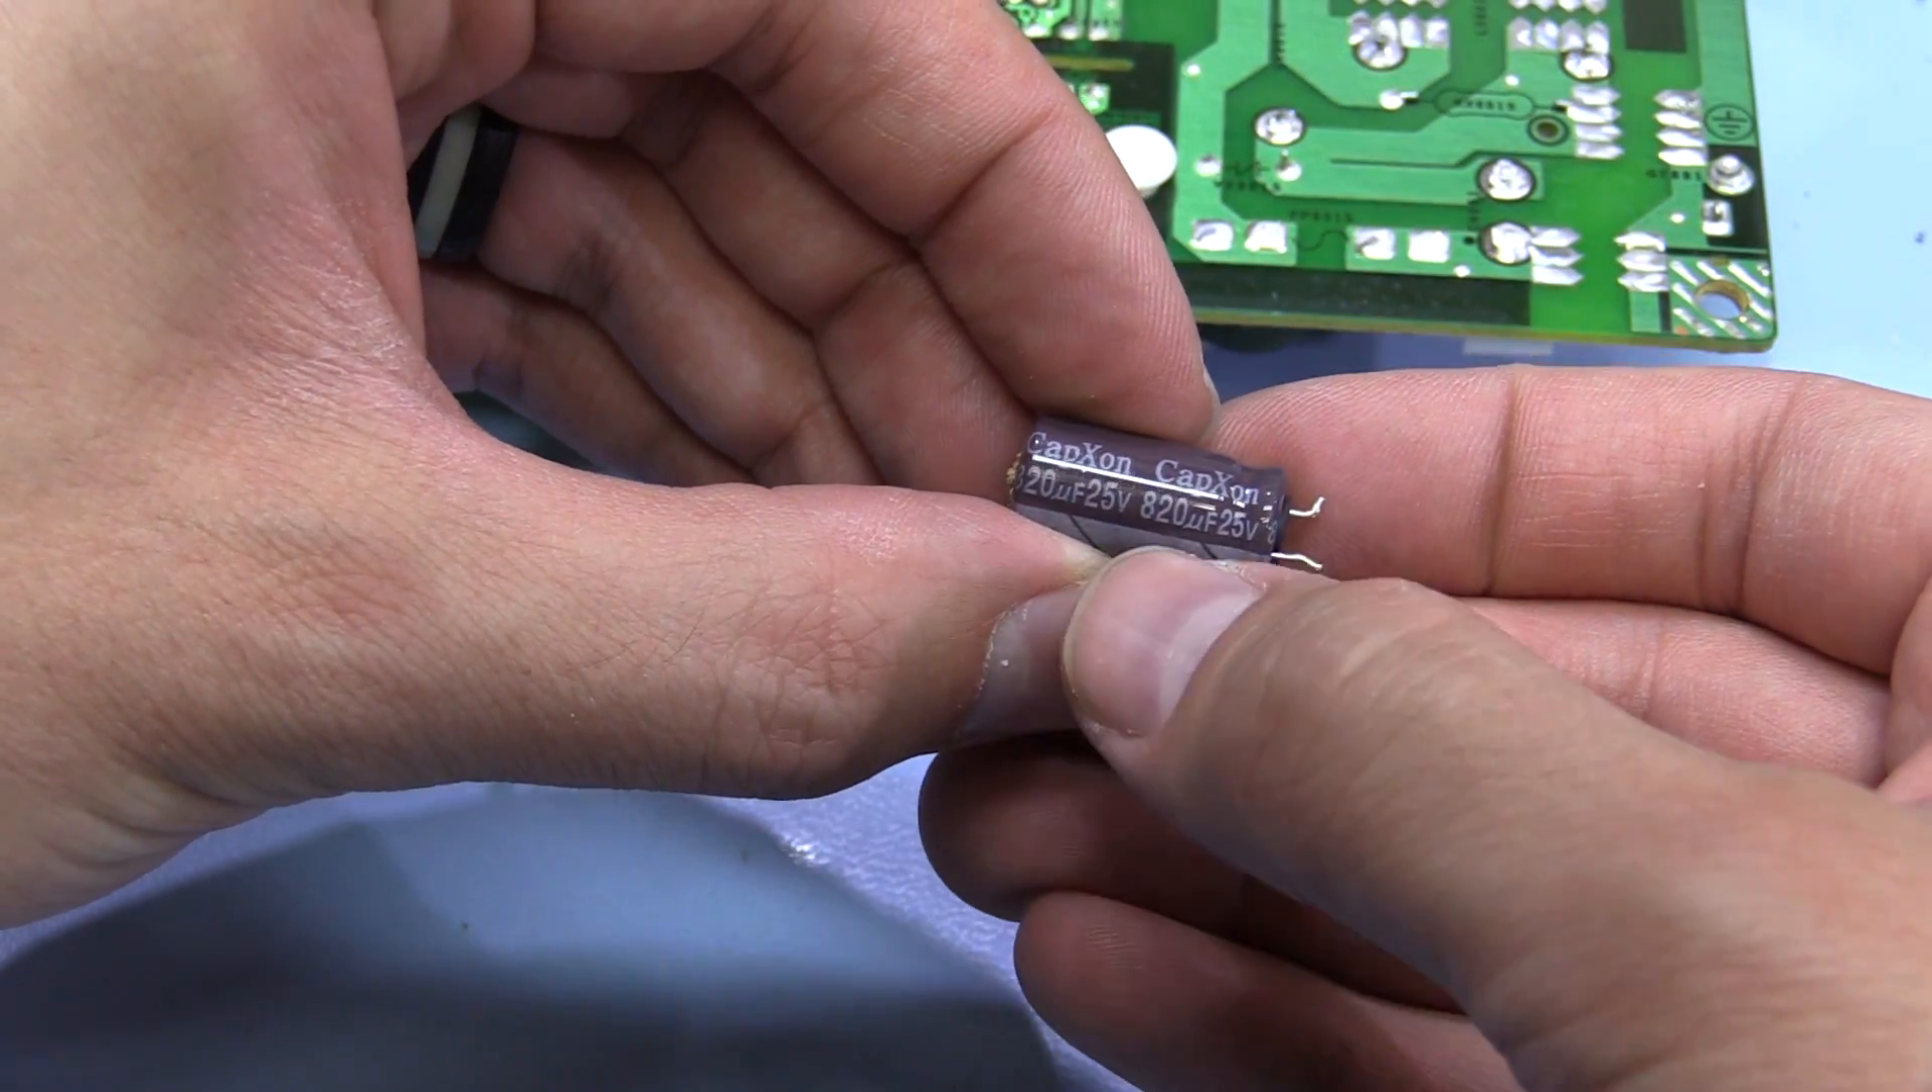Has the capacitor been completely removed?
Yes.